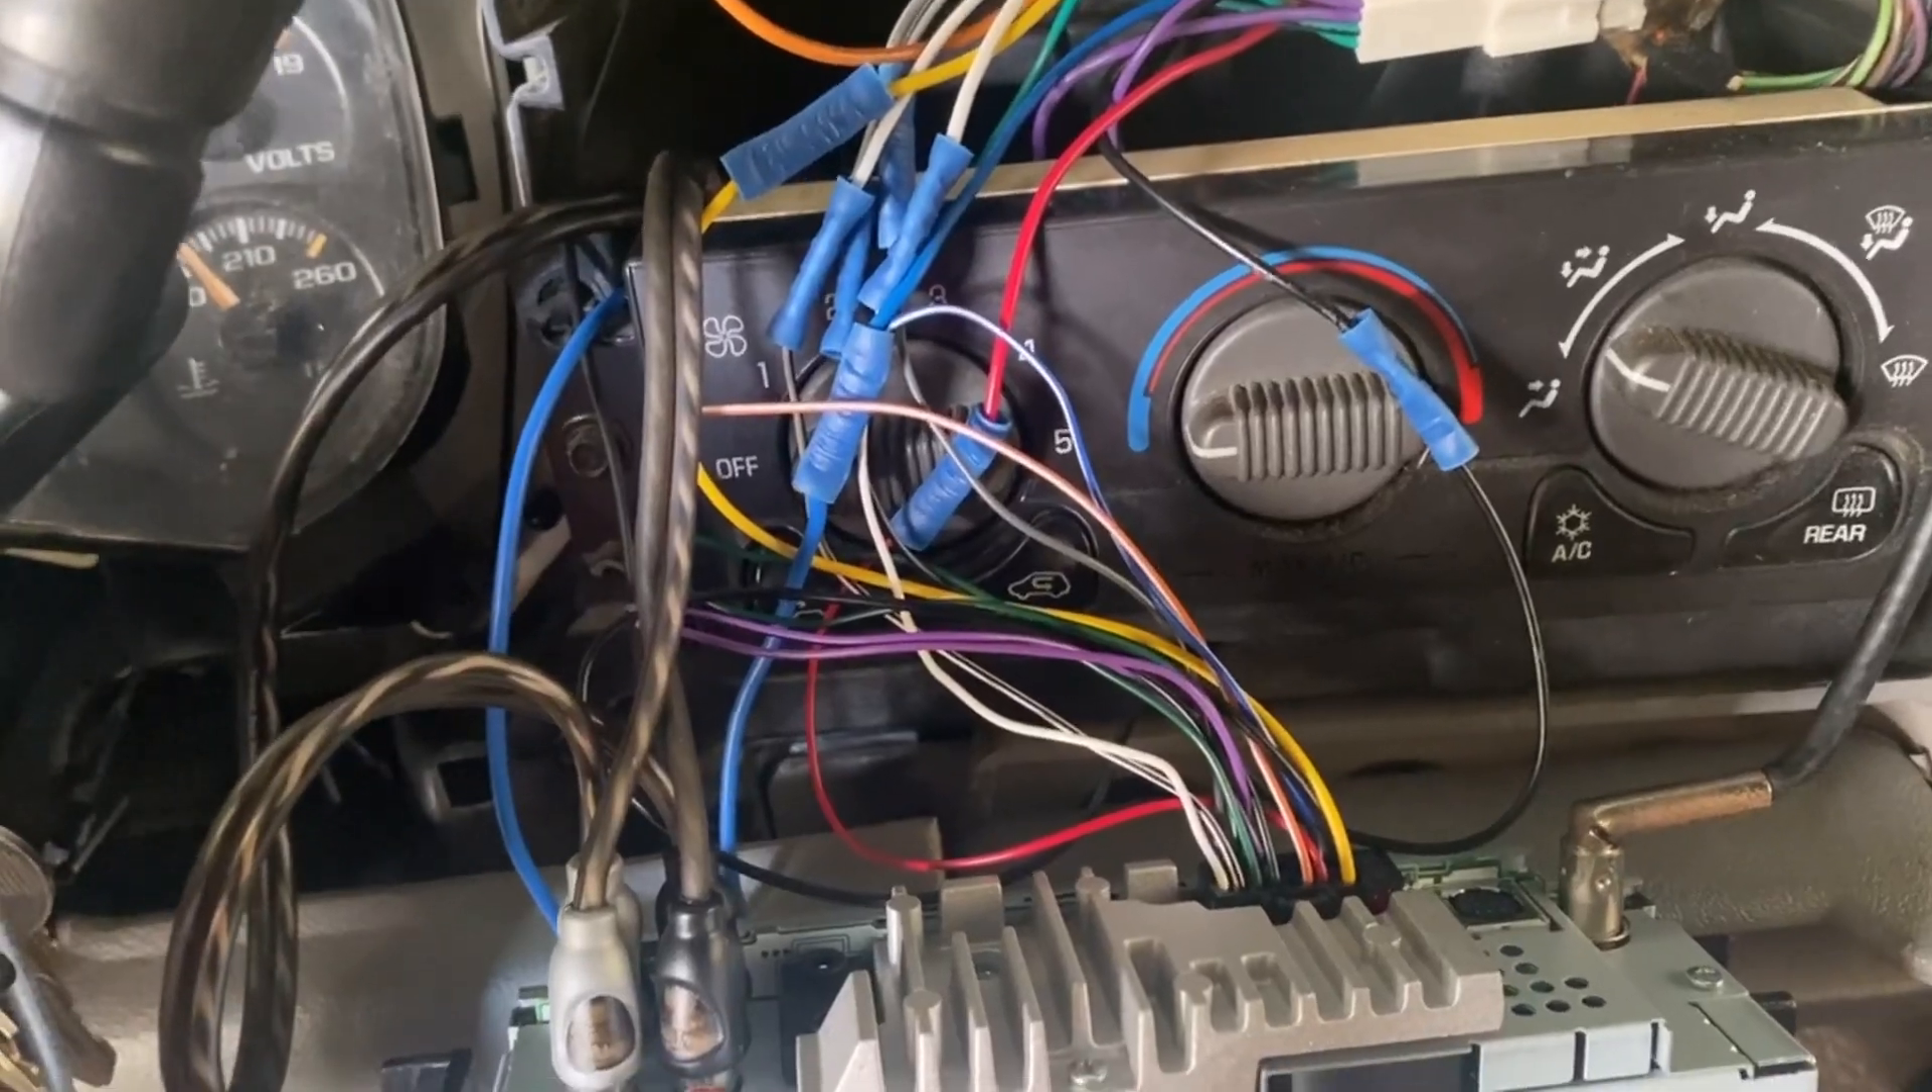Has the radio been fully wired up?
Yes.